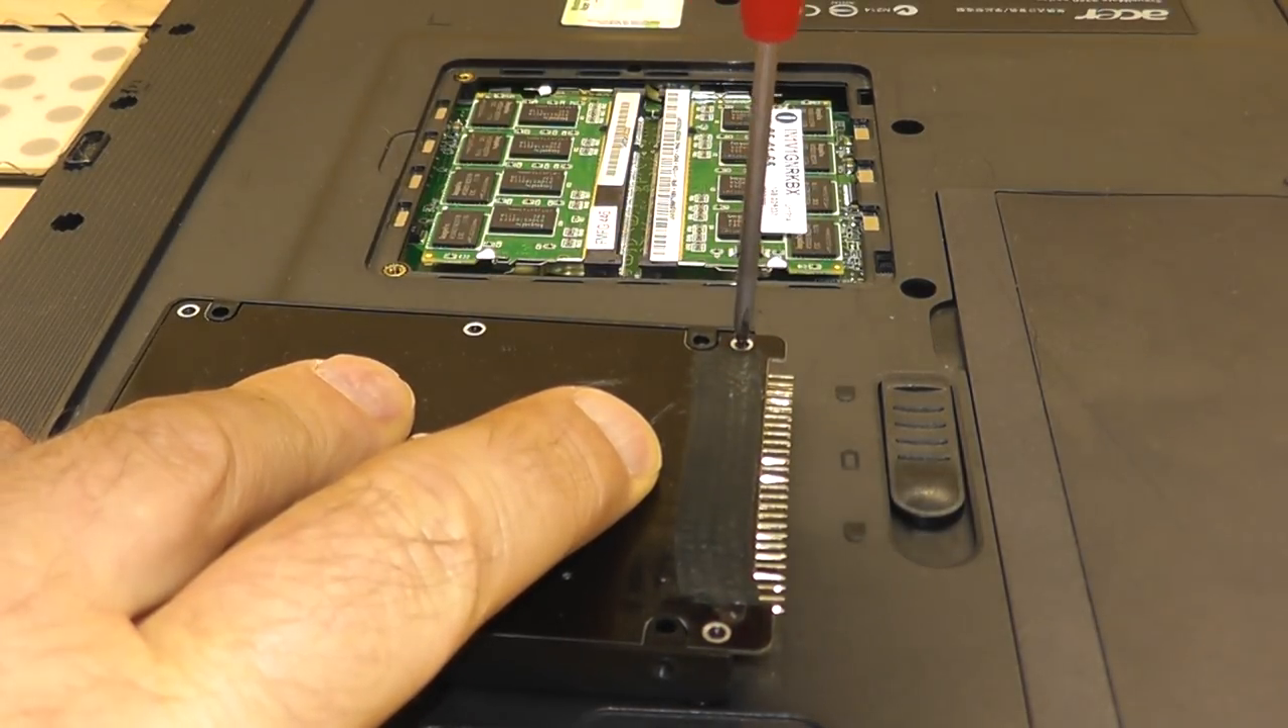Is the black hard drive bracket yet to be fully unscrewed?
Yes.